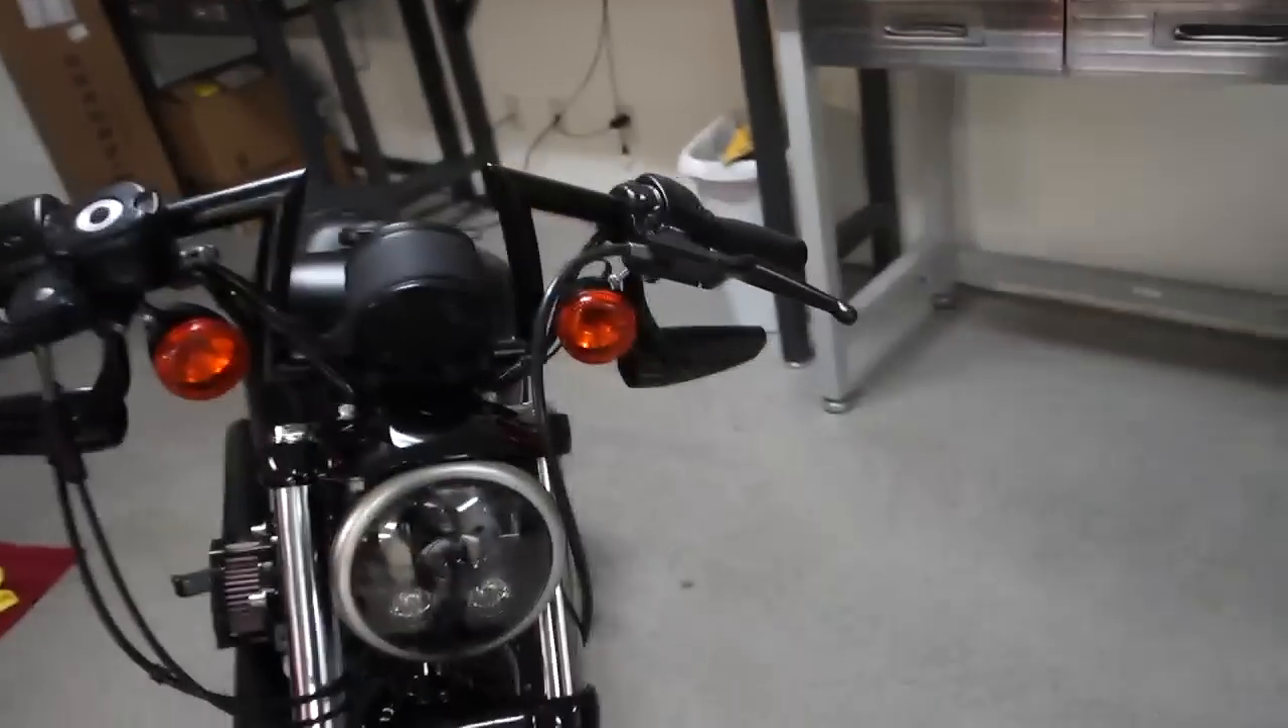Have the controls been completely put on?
Yes.